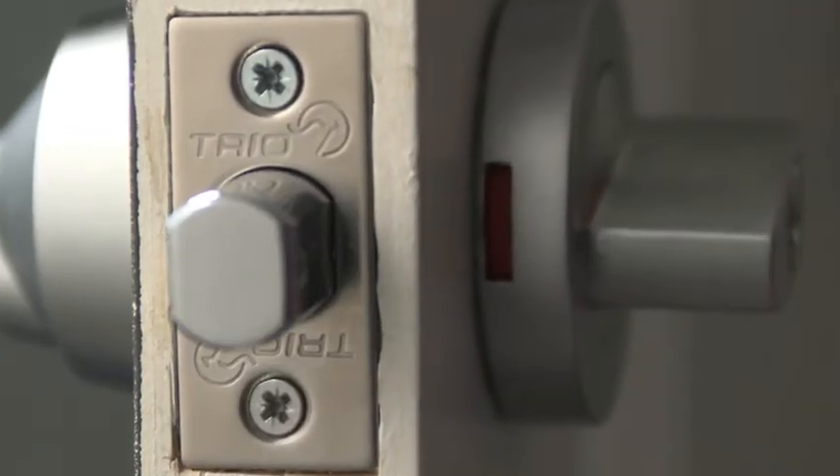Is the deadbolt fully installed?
Yes.